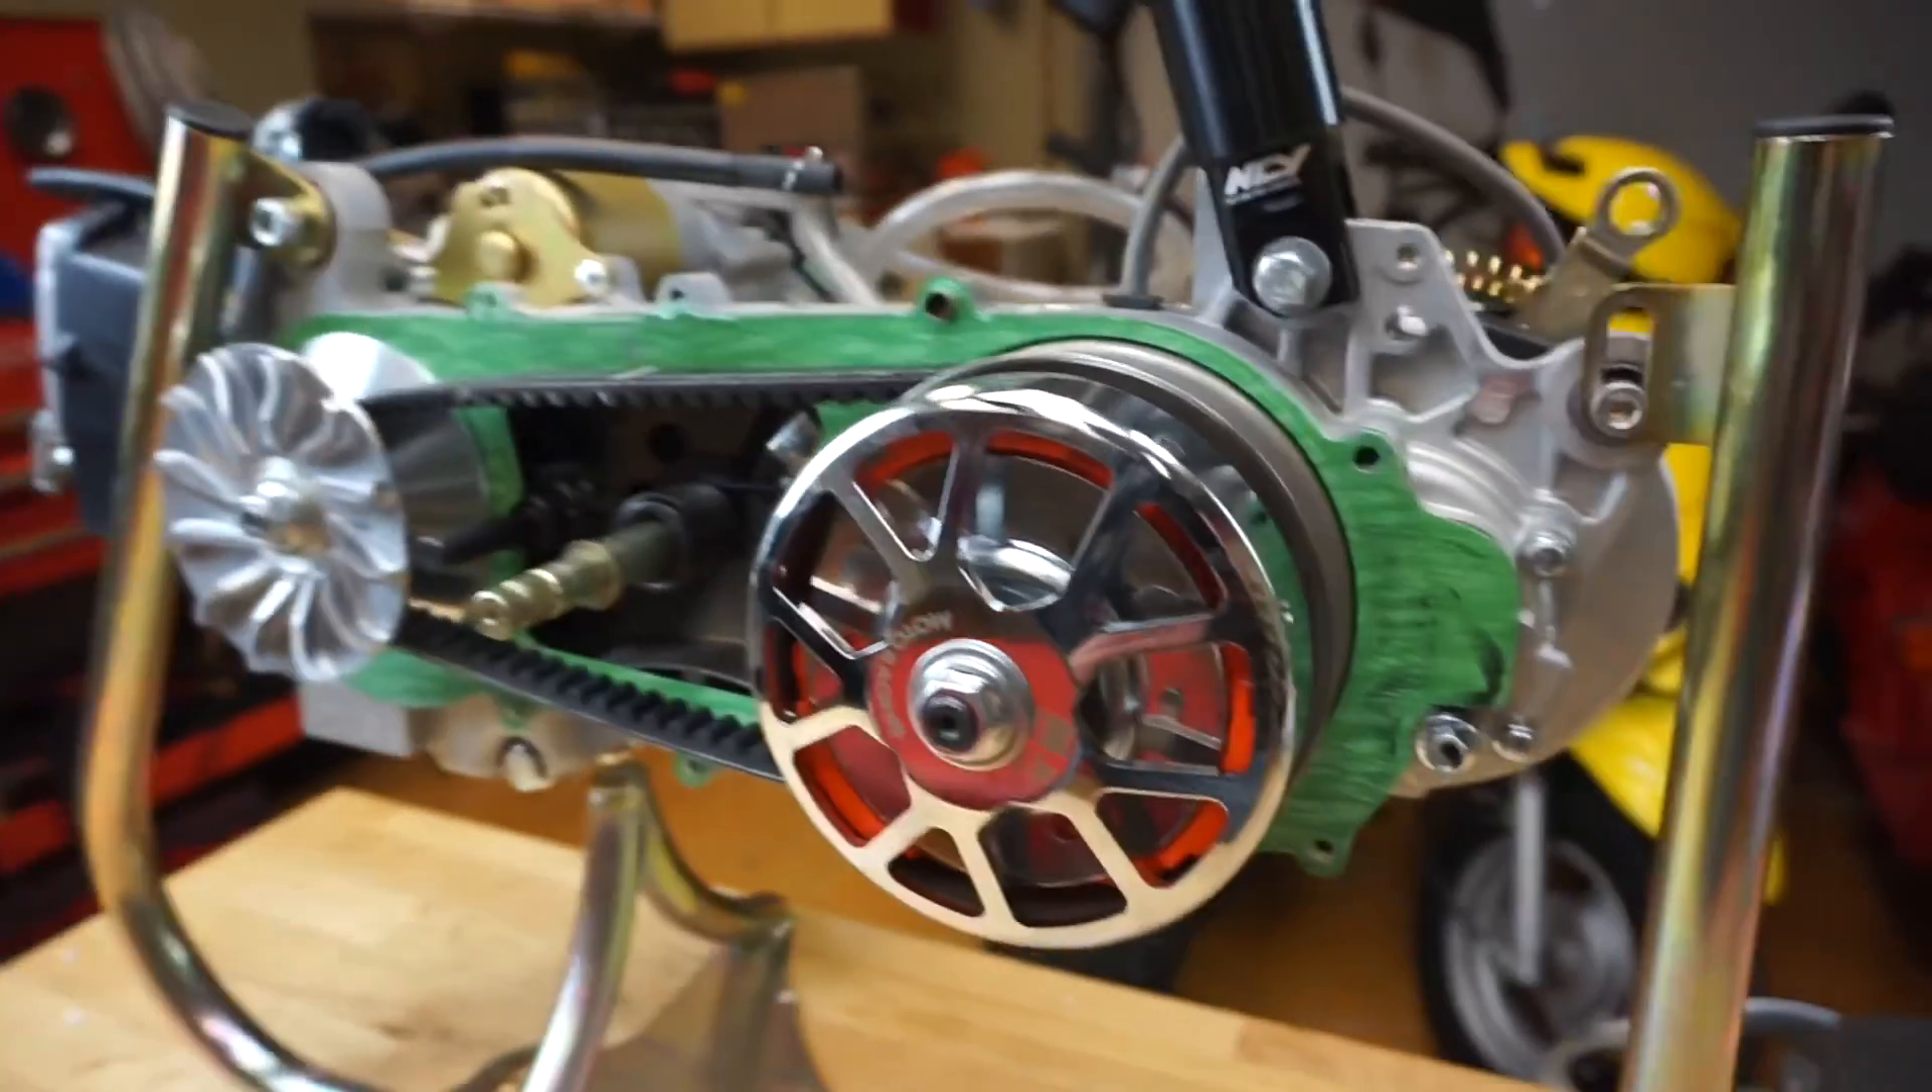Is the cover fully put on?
No.